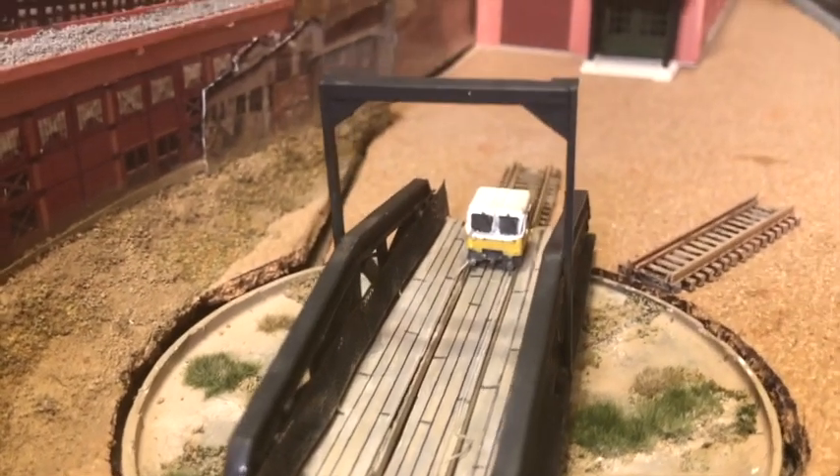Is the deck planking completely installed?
Yes.